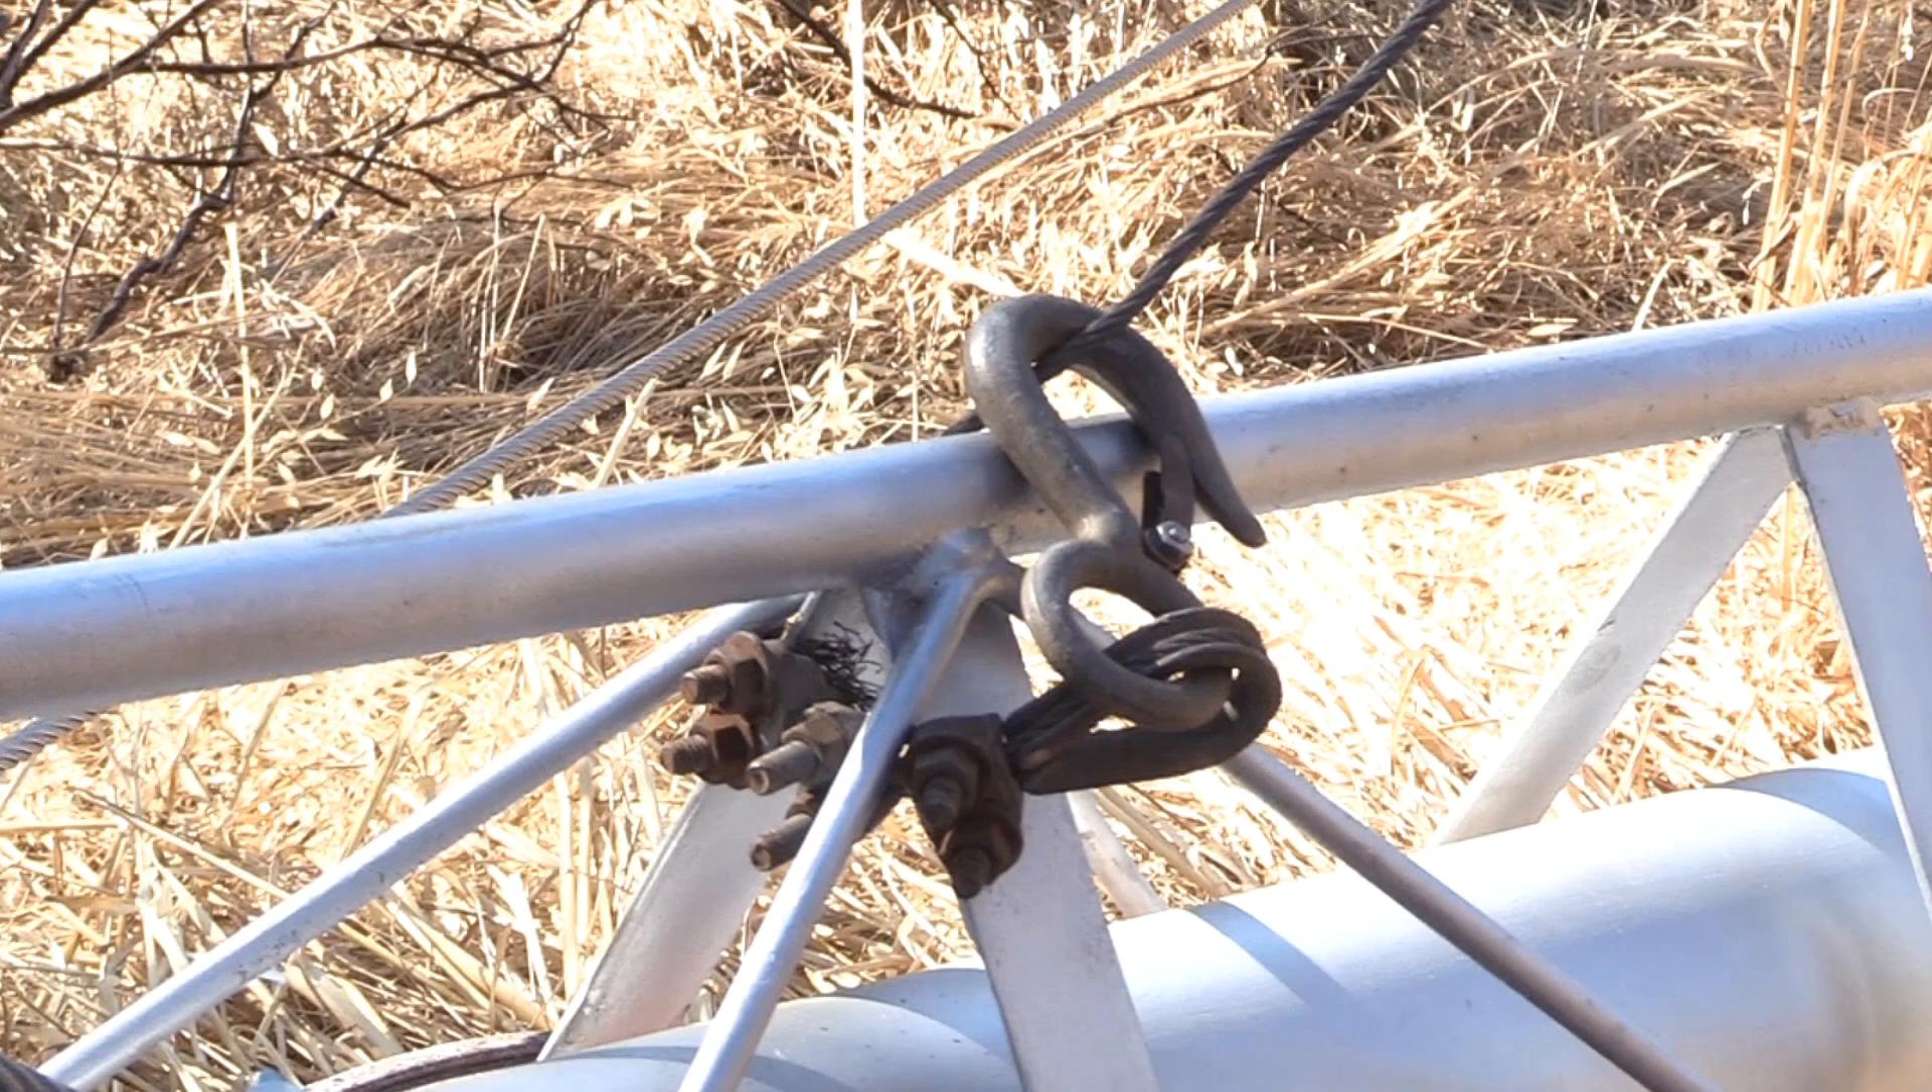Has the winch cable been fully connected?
Yes.